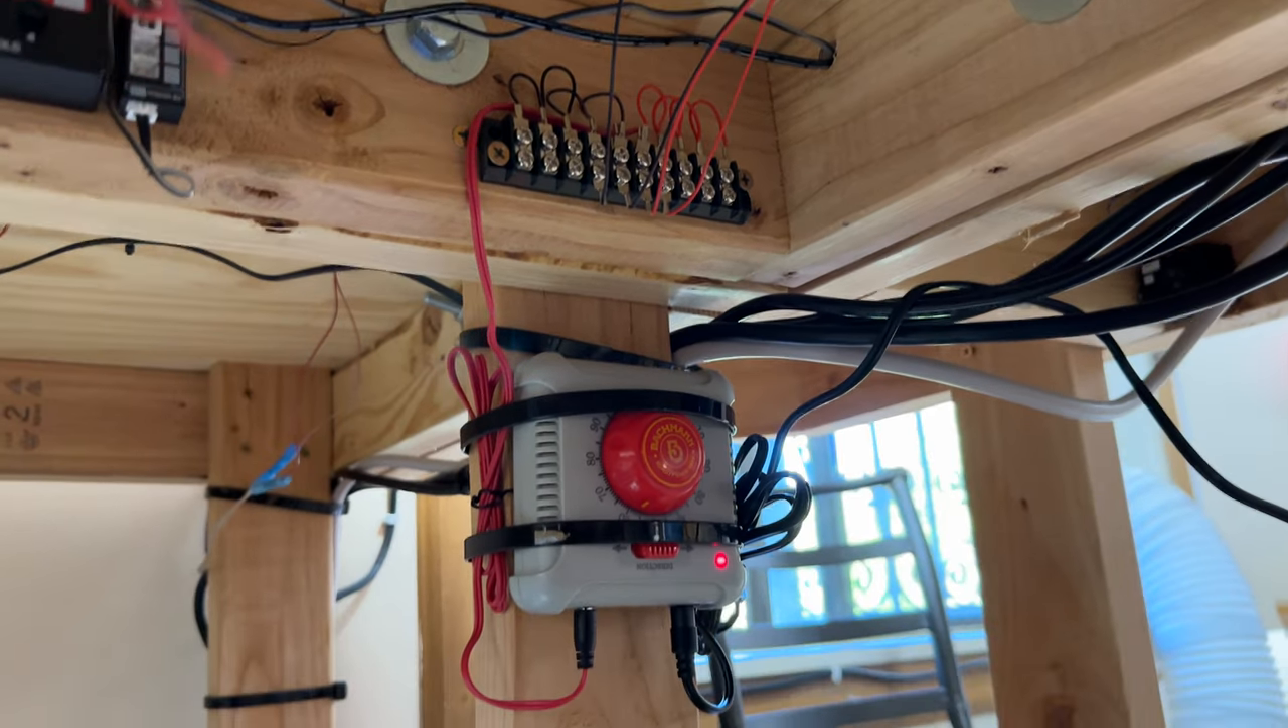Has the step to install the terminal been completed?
Yes.